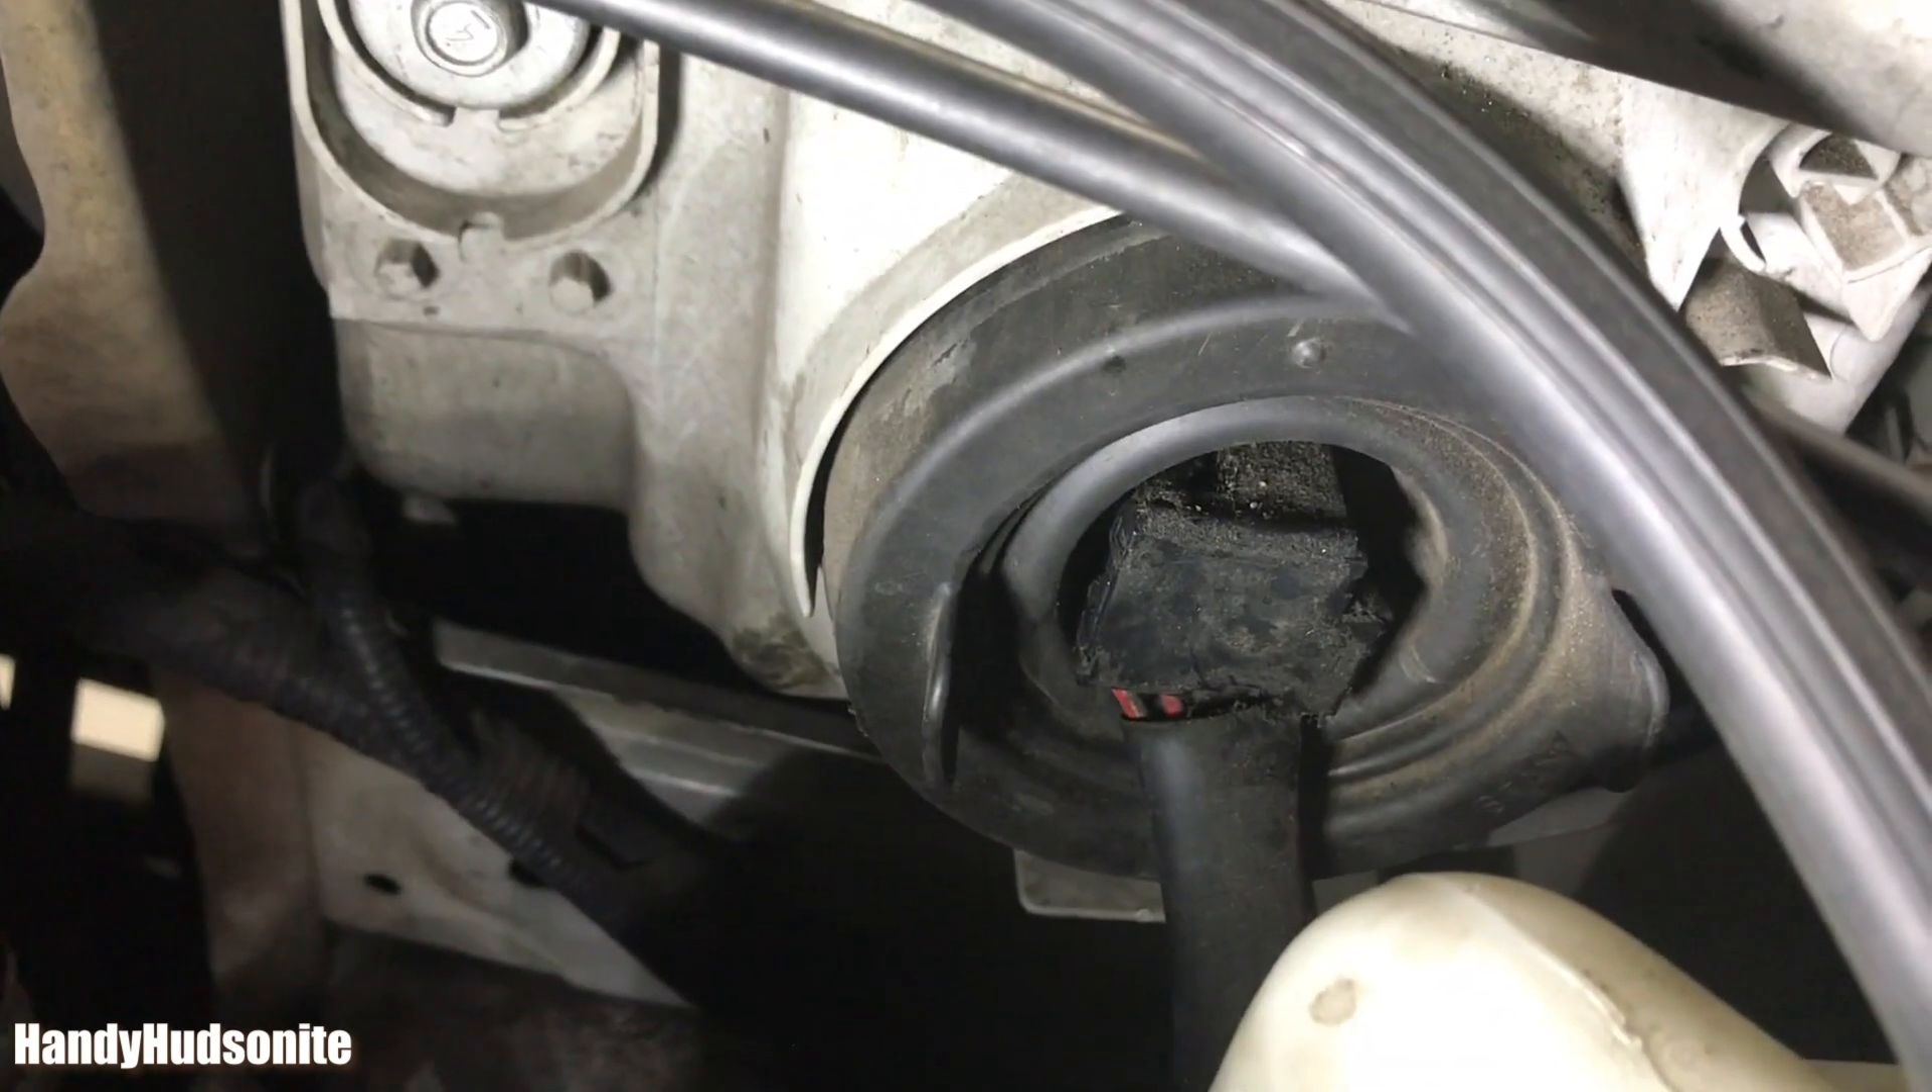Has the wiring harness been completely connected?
Yes.